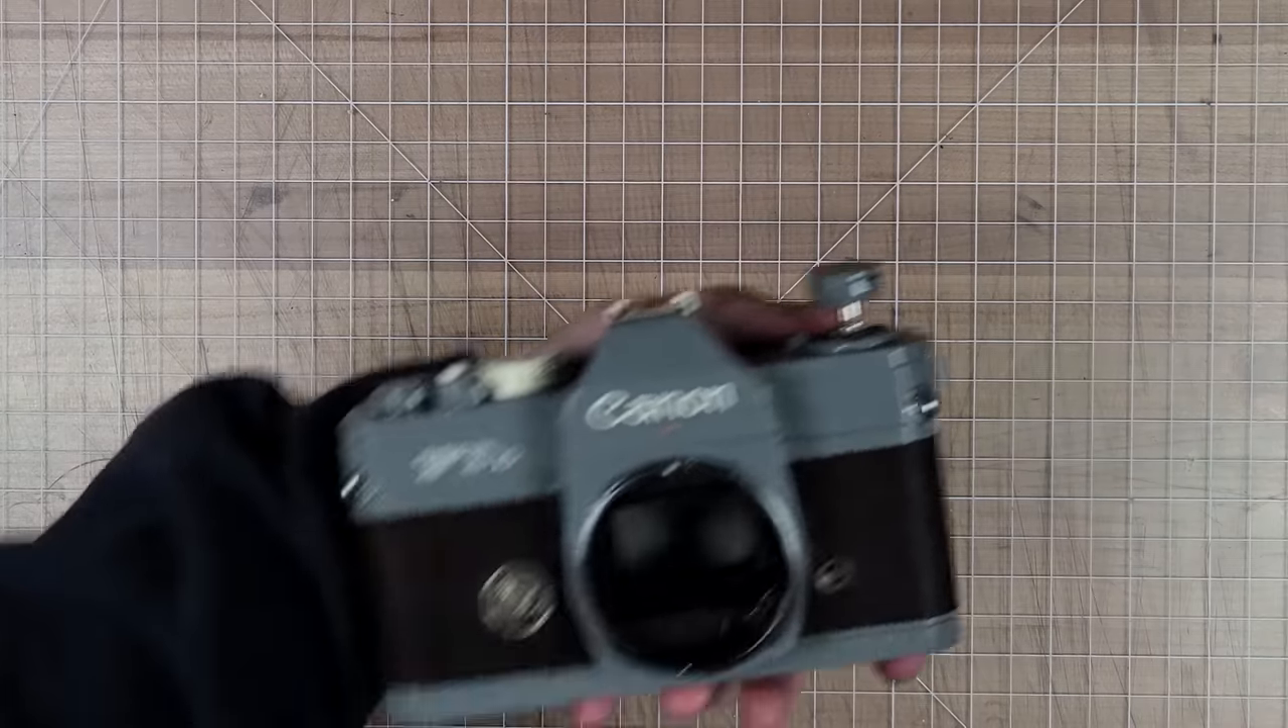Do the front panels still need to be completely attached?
No.